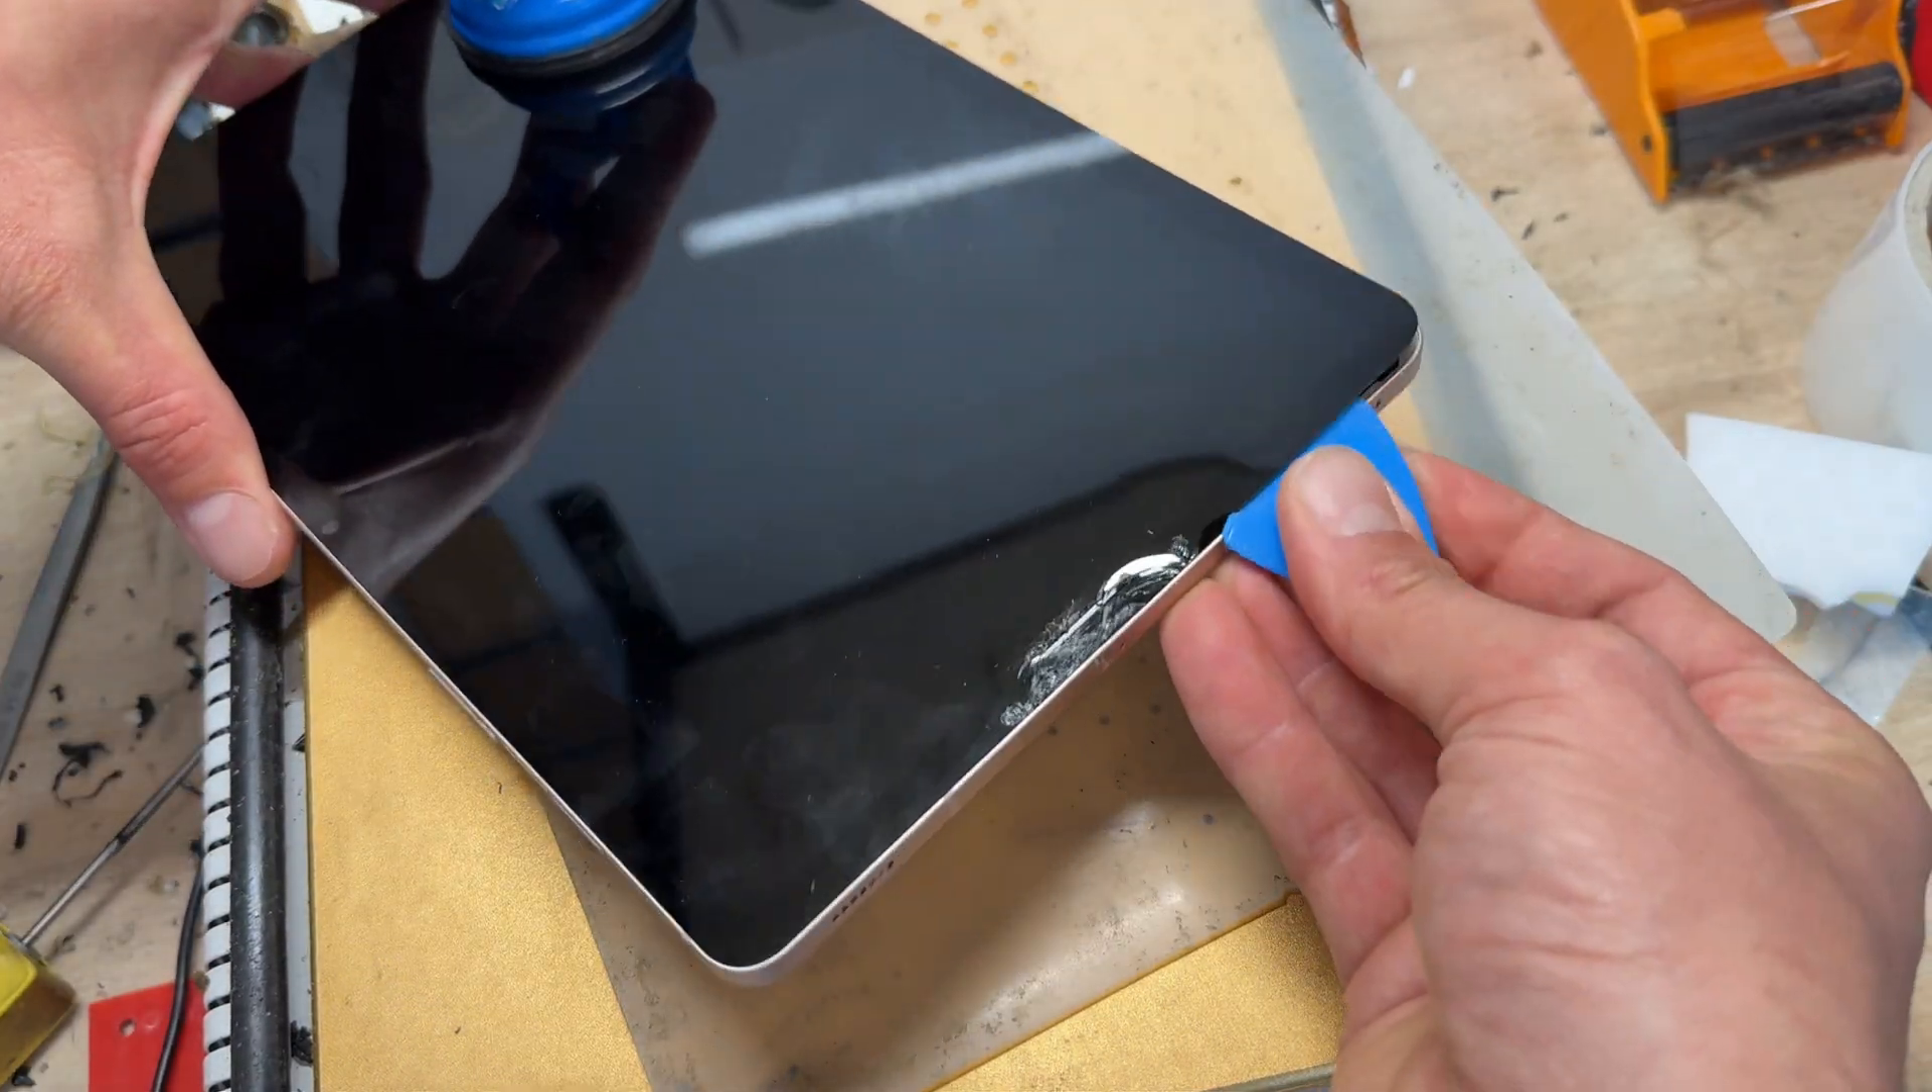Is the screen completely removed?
No.